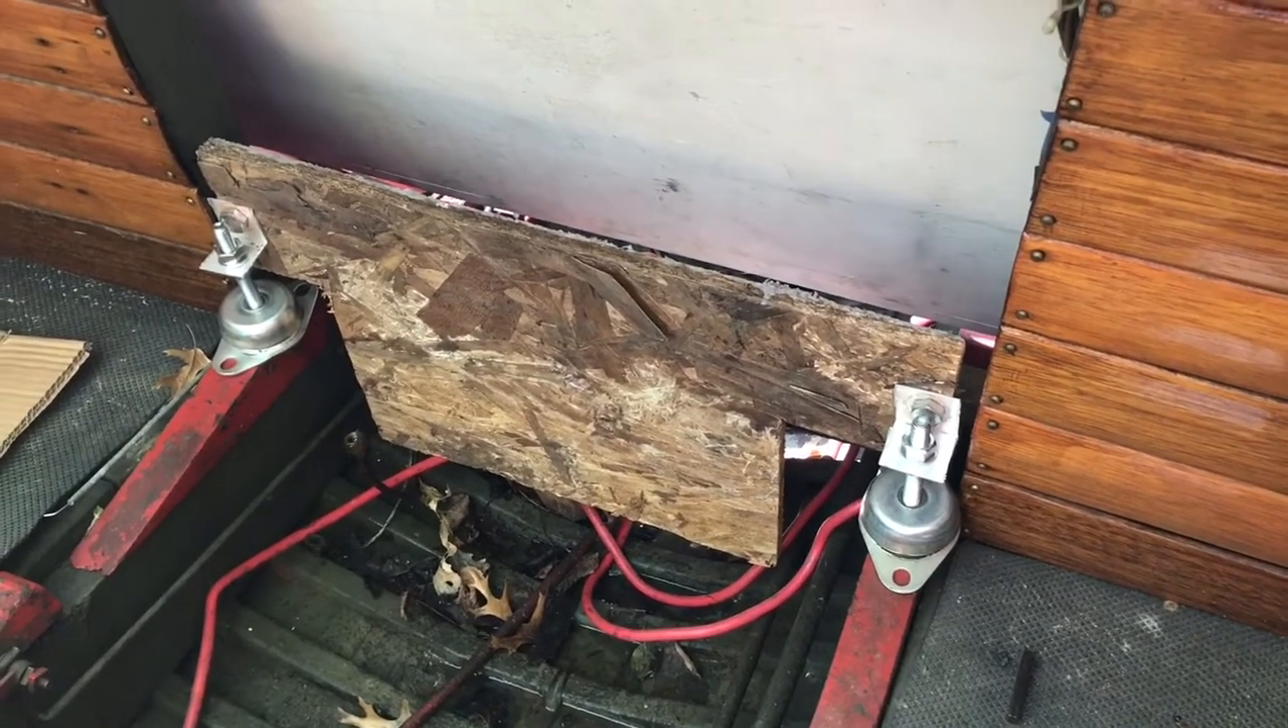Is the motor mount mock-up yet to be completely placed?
No.